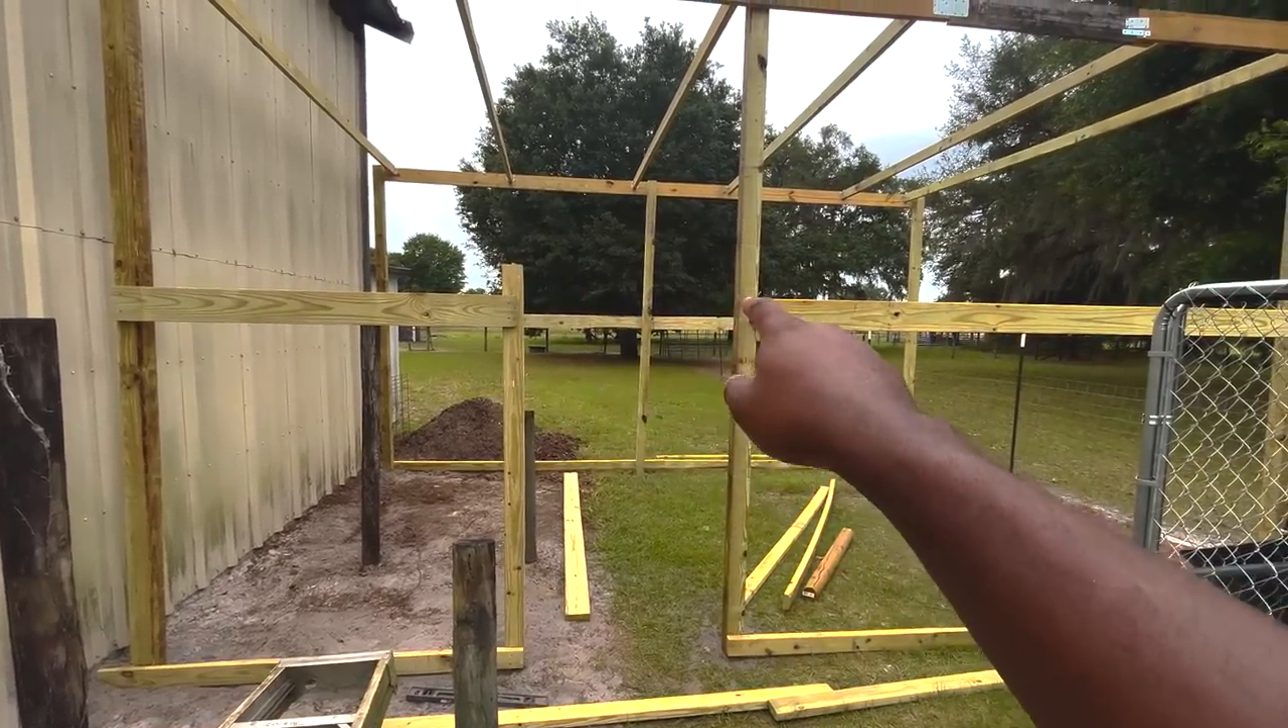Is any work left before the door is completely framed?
Yes.